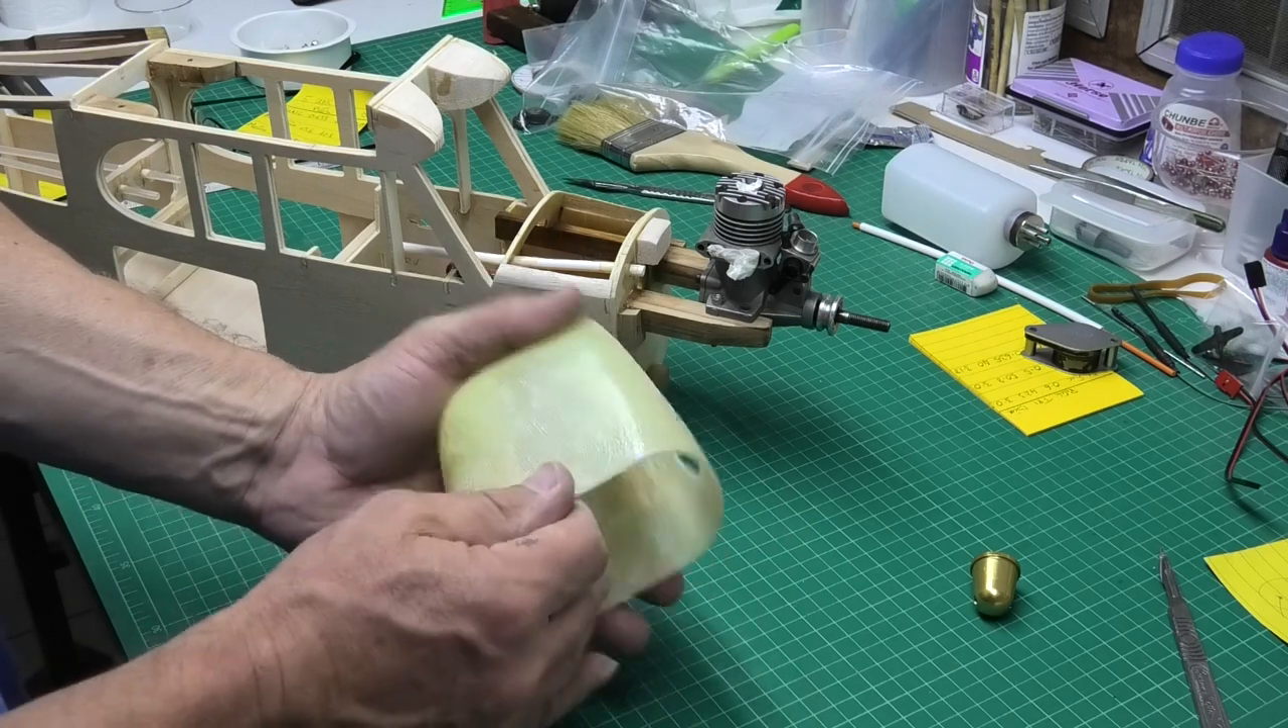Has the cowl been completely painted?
No.